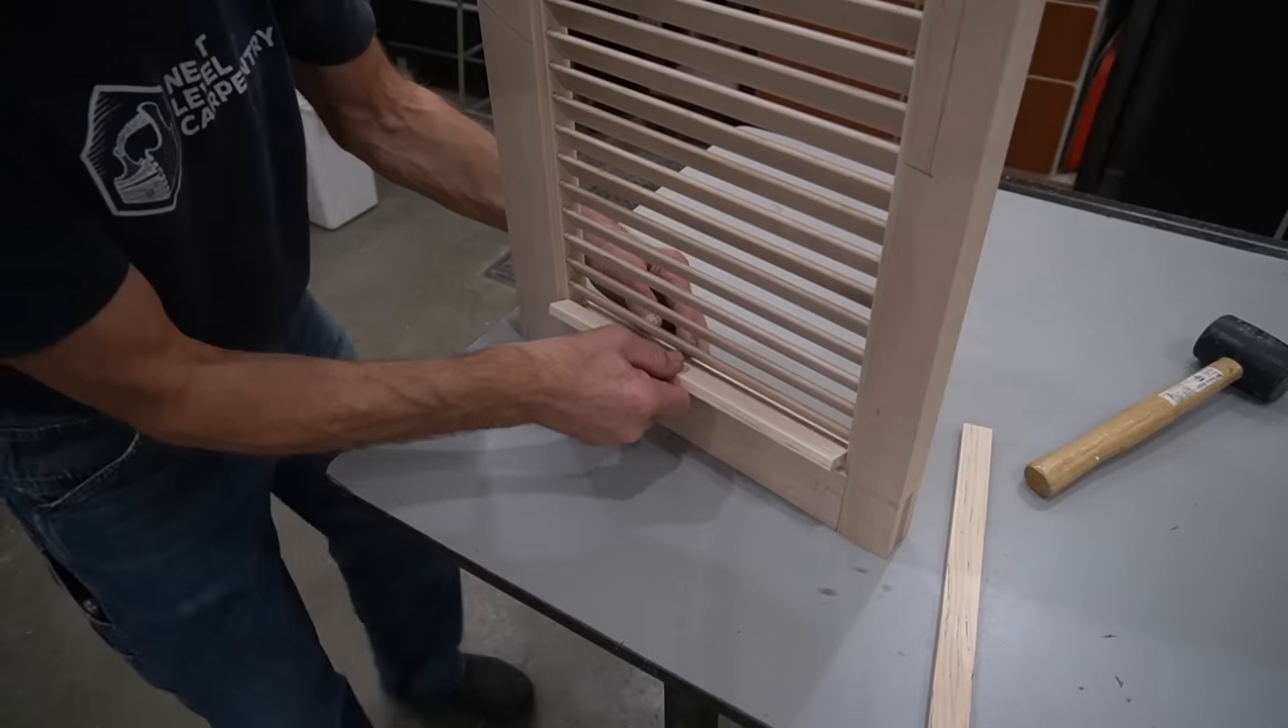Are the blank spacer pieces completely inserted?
No.